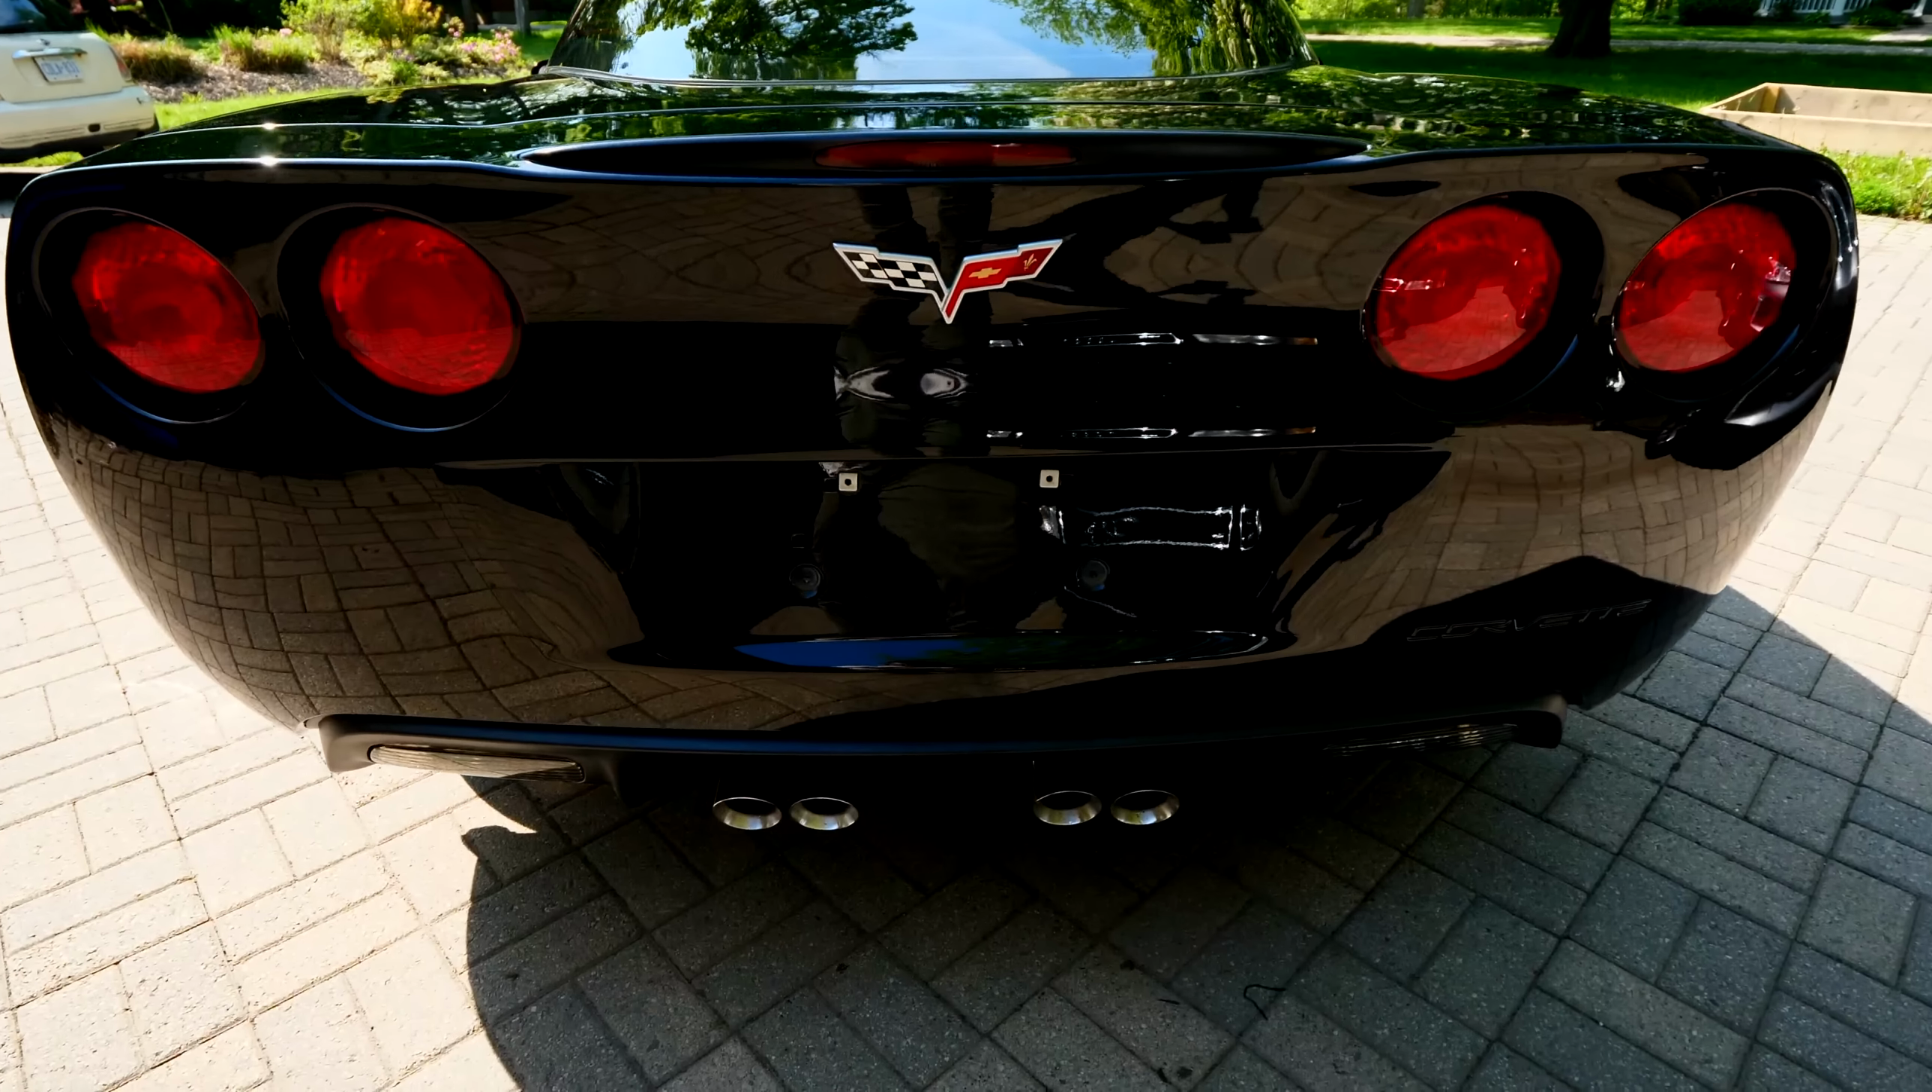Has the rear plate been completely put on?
No.